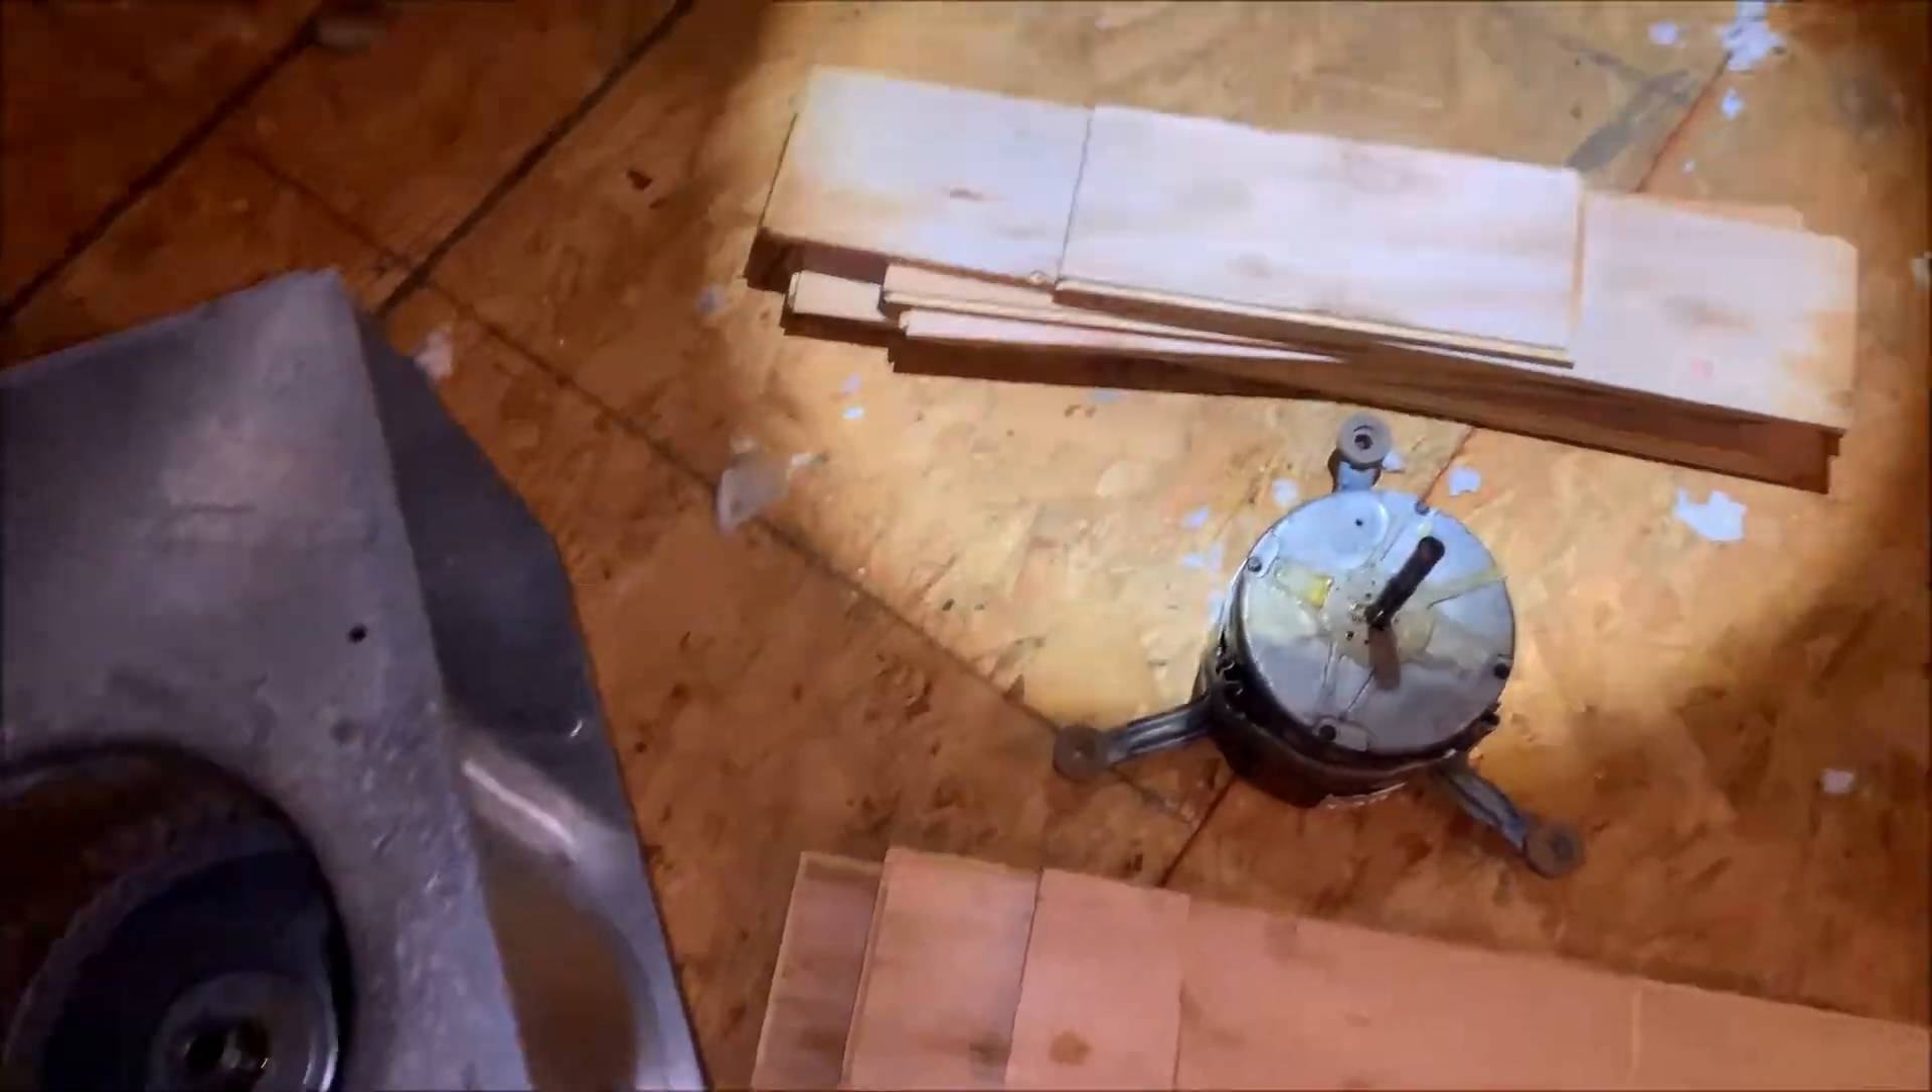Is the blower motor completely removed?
Yes.